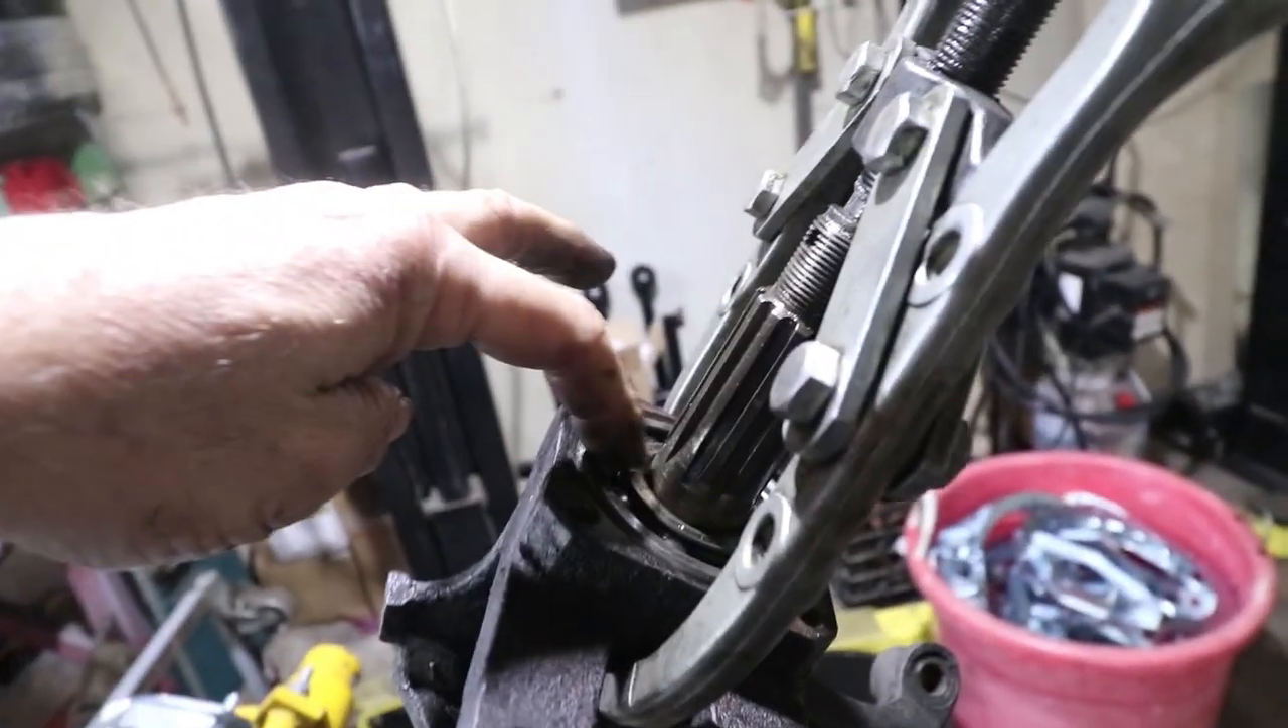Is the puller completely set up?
Yes.